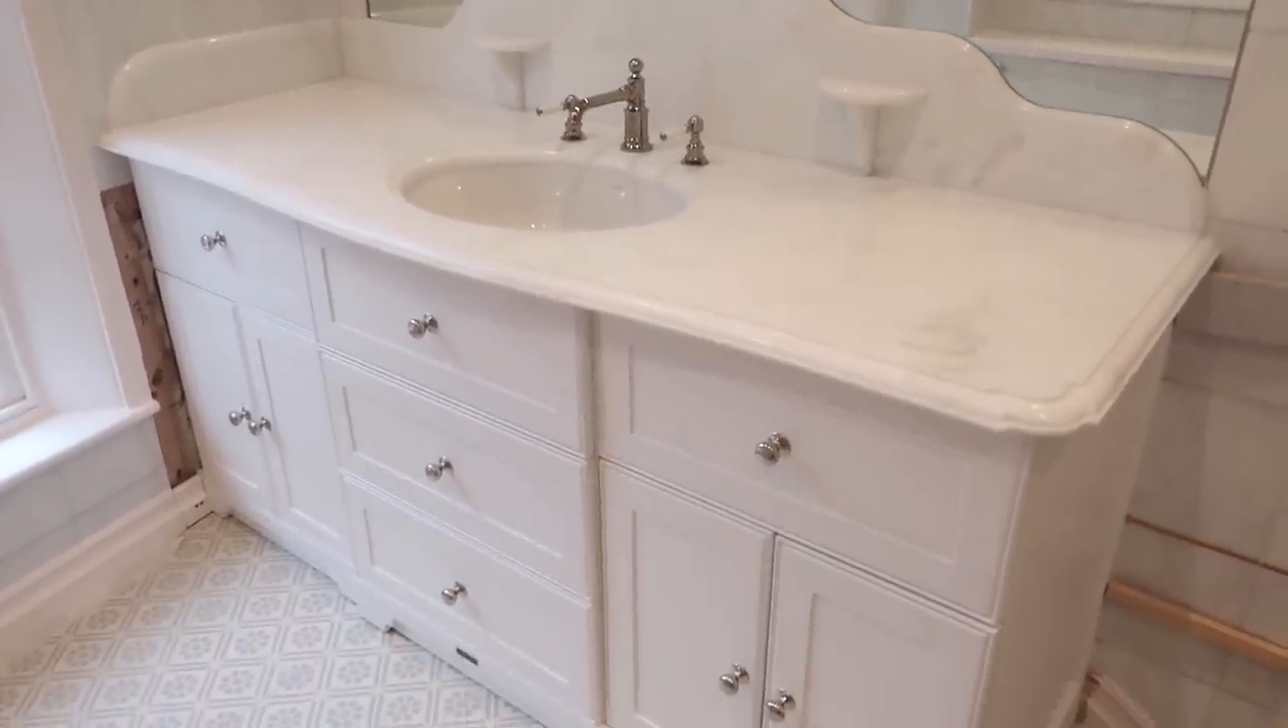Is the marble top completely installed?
Yes.